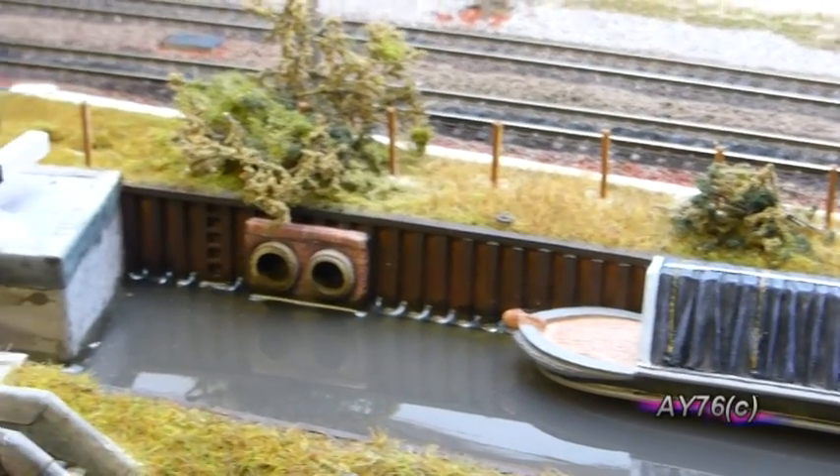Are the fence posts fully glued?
Yes.